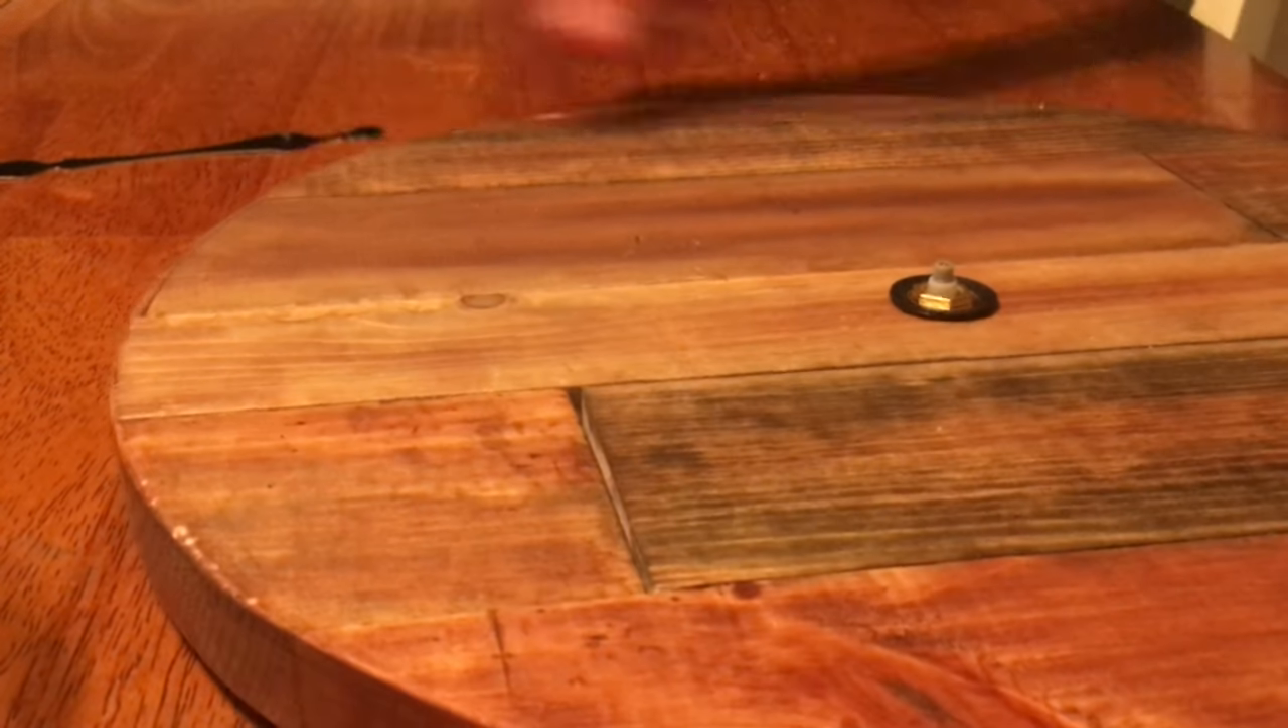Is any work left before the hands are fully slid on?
Yes.